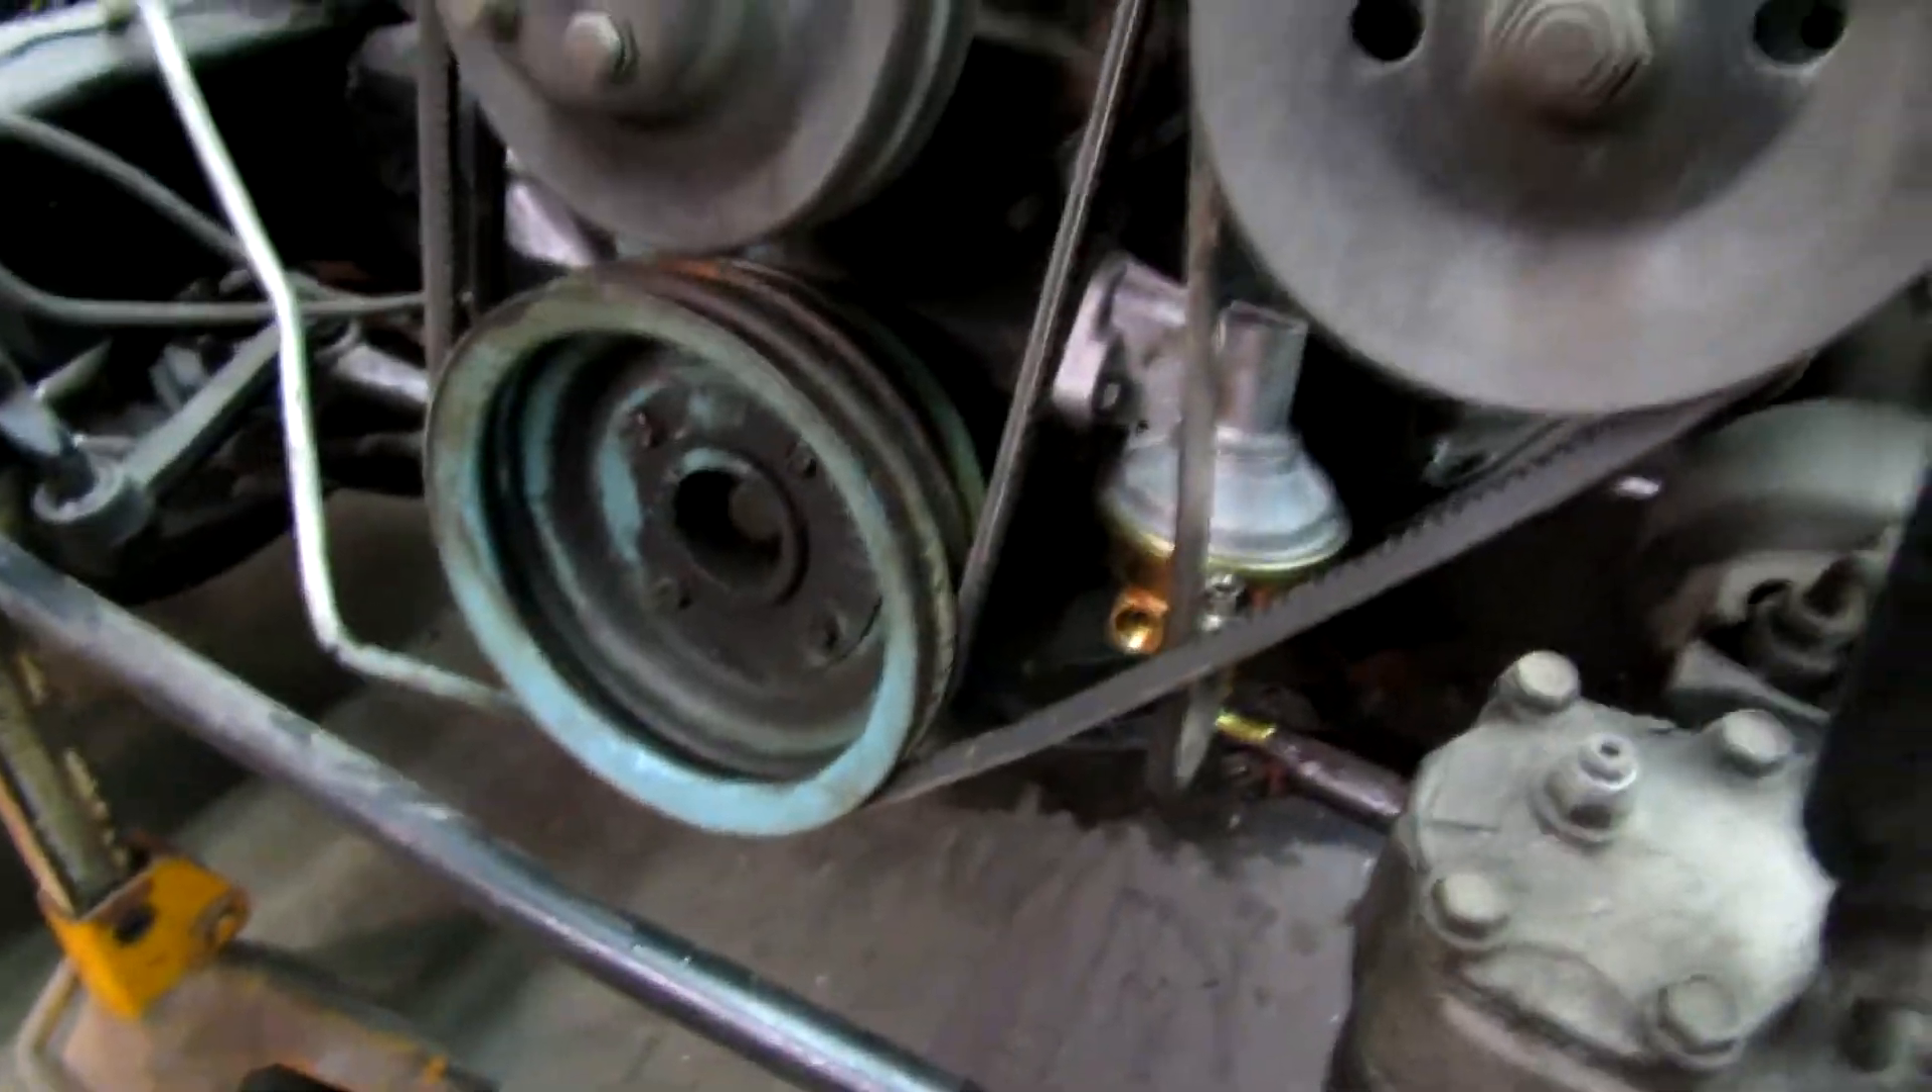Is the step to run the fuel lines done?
No.